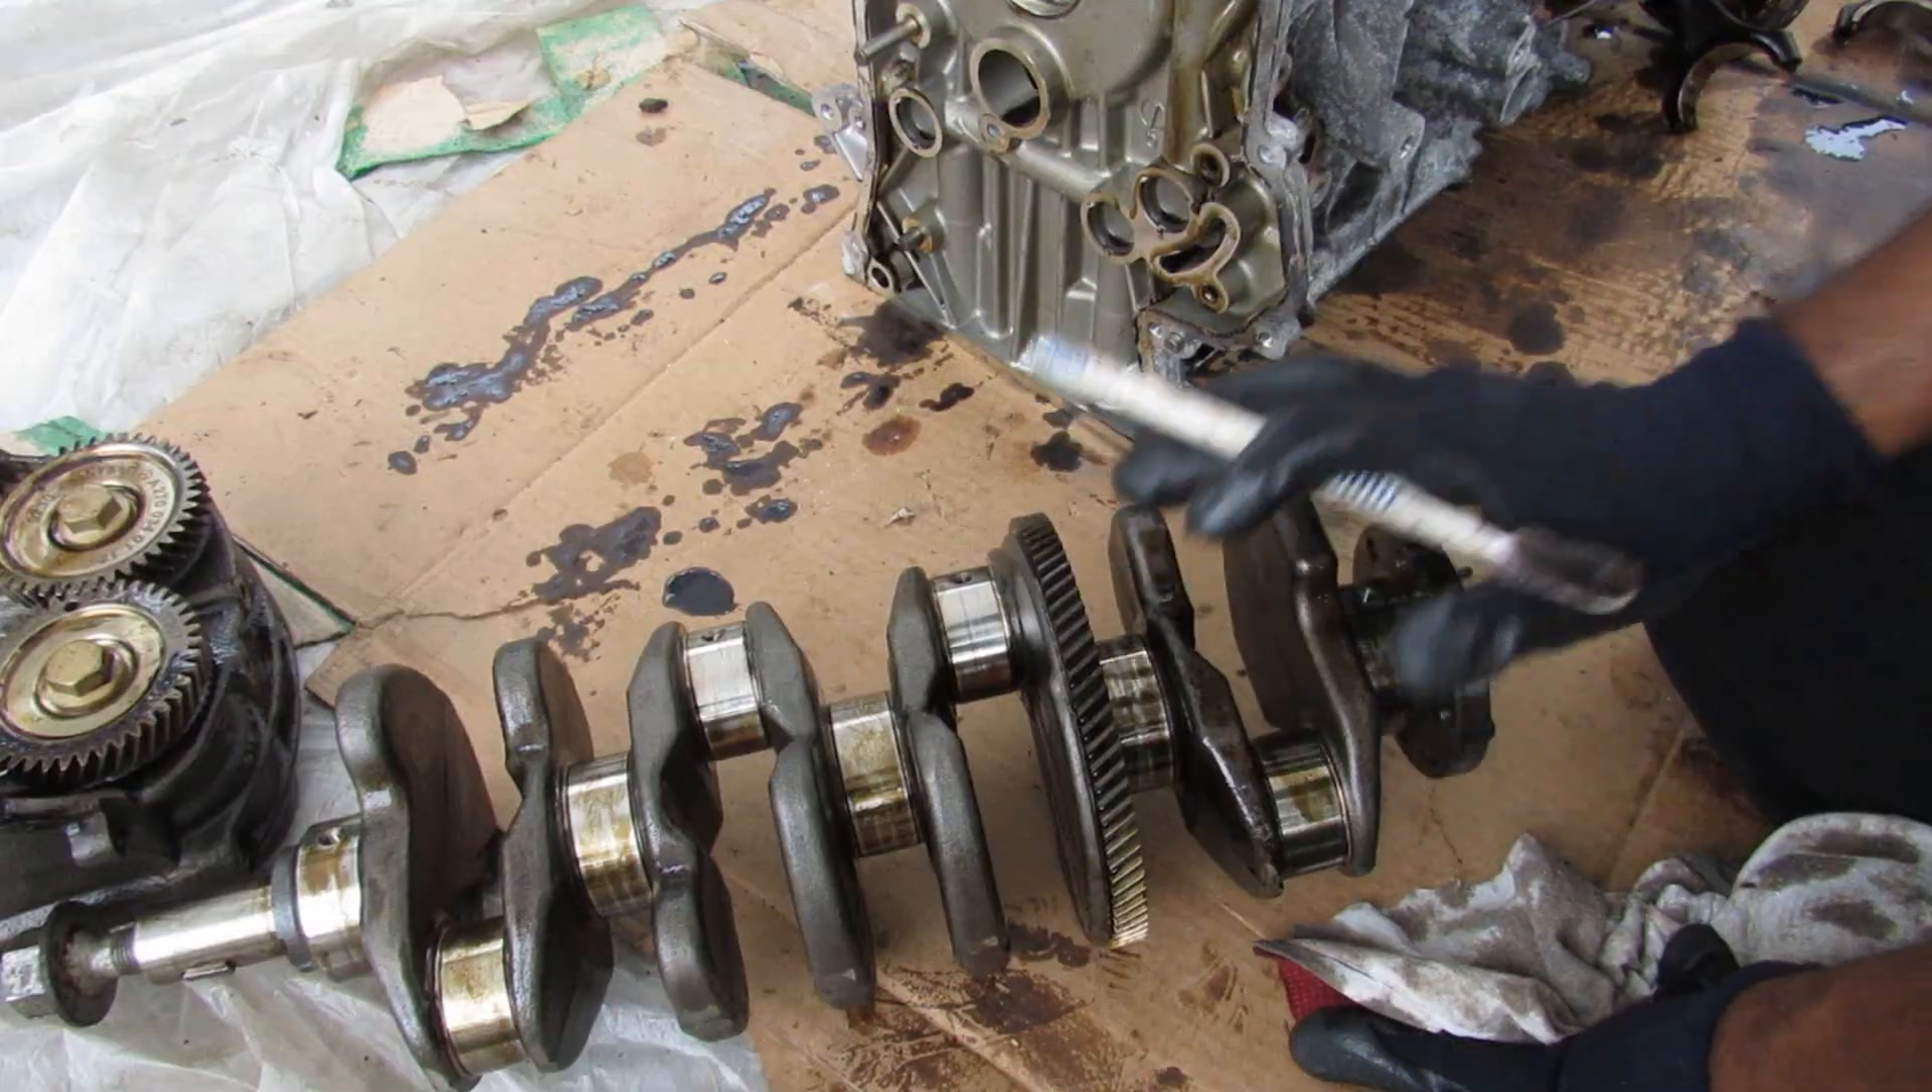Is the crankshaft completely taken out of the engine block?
Yes.